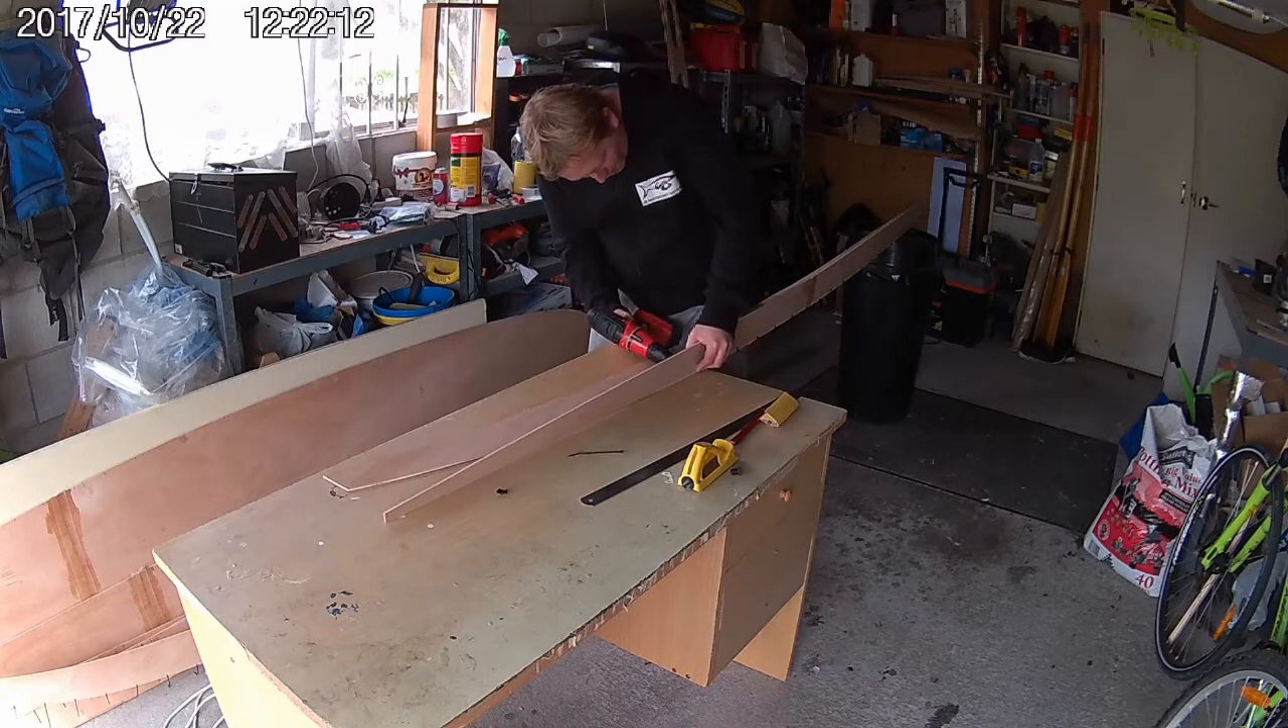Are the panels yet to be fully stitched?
Yes.